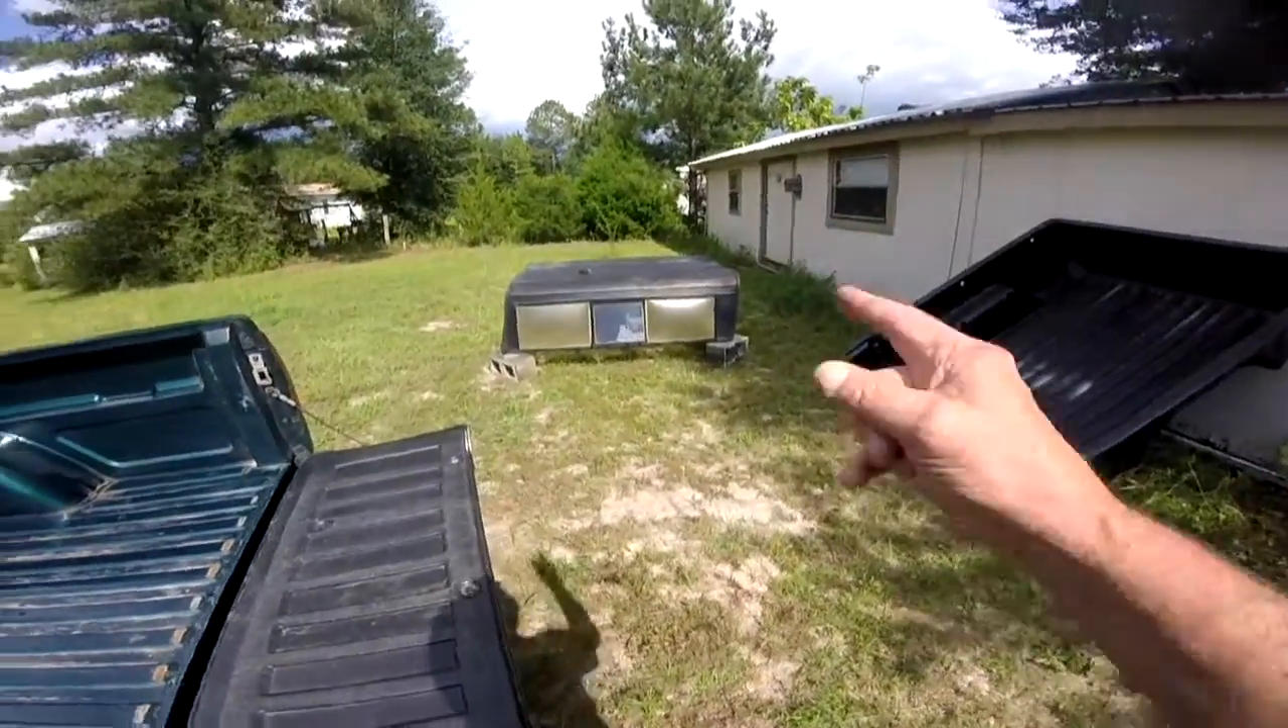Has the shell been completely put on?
No.